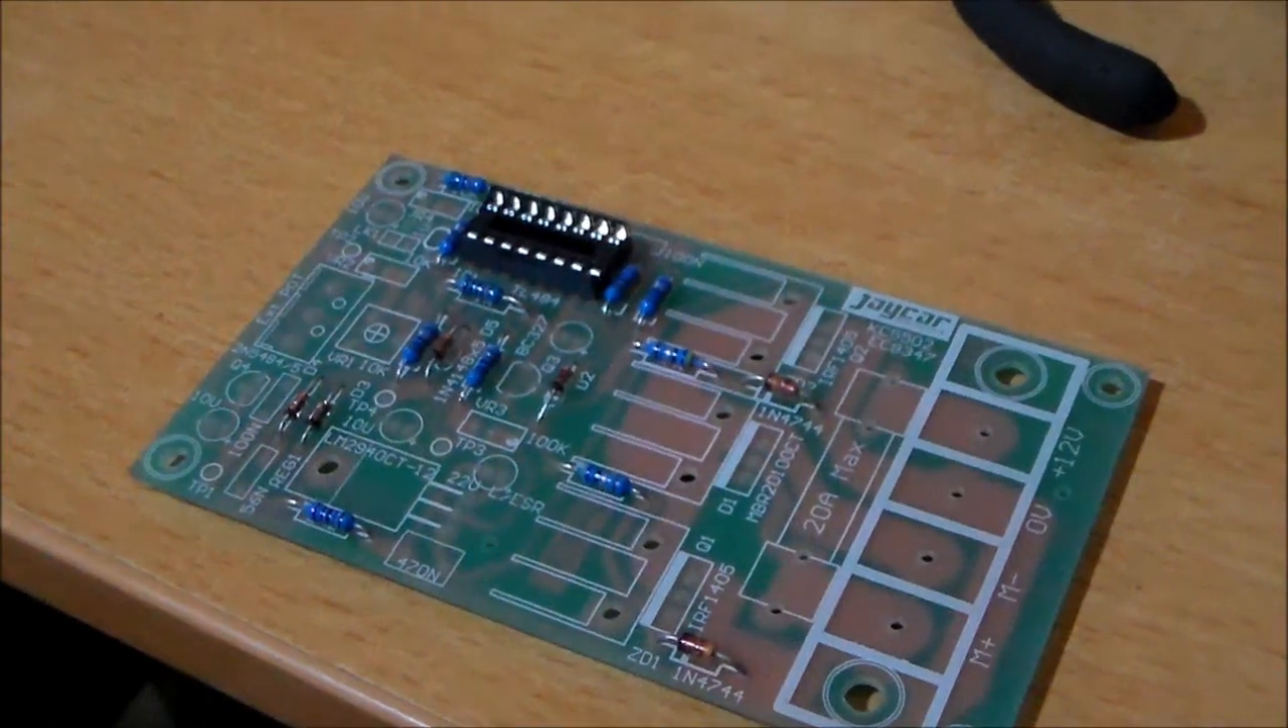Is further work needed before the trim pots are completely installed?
Yes.